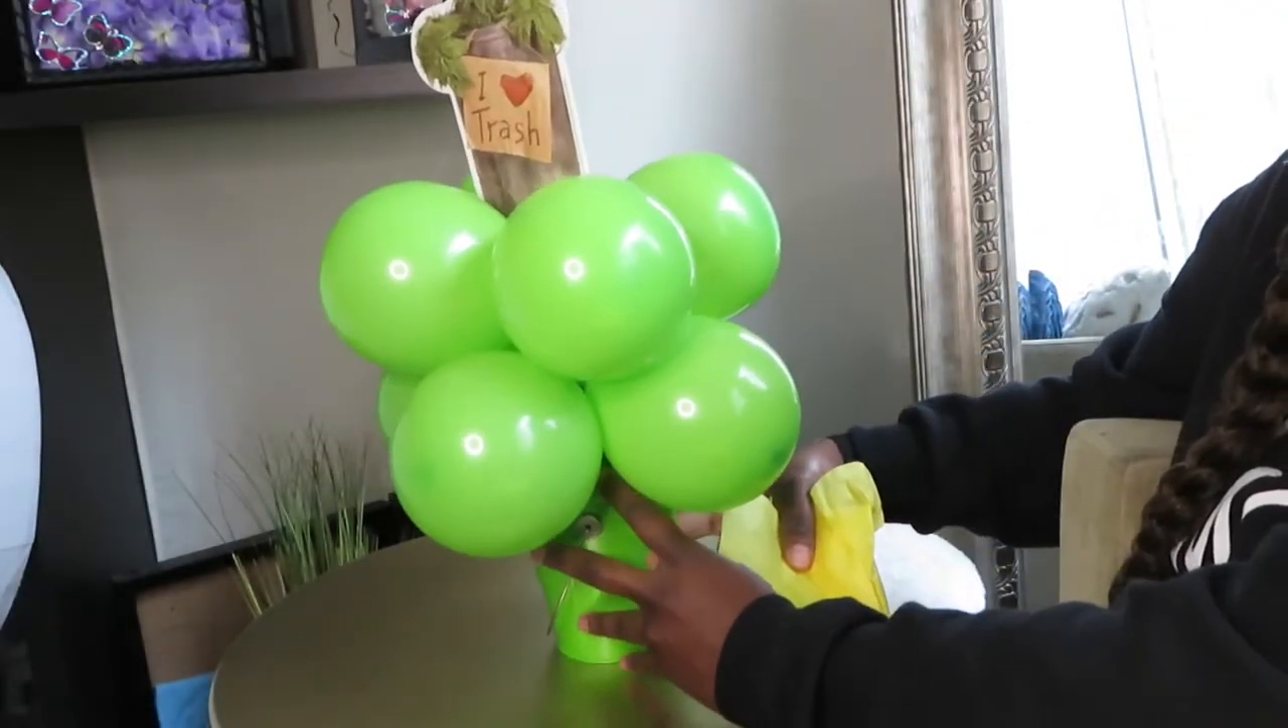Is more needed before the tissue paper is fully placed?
Yes.